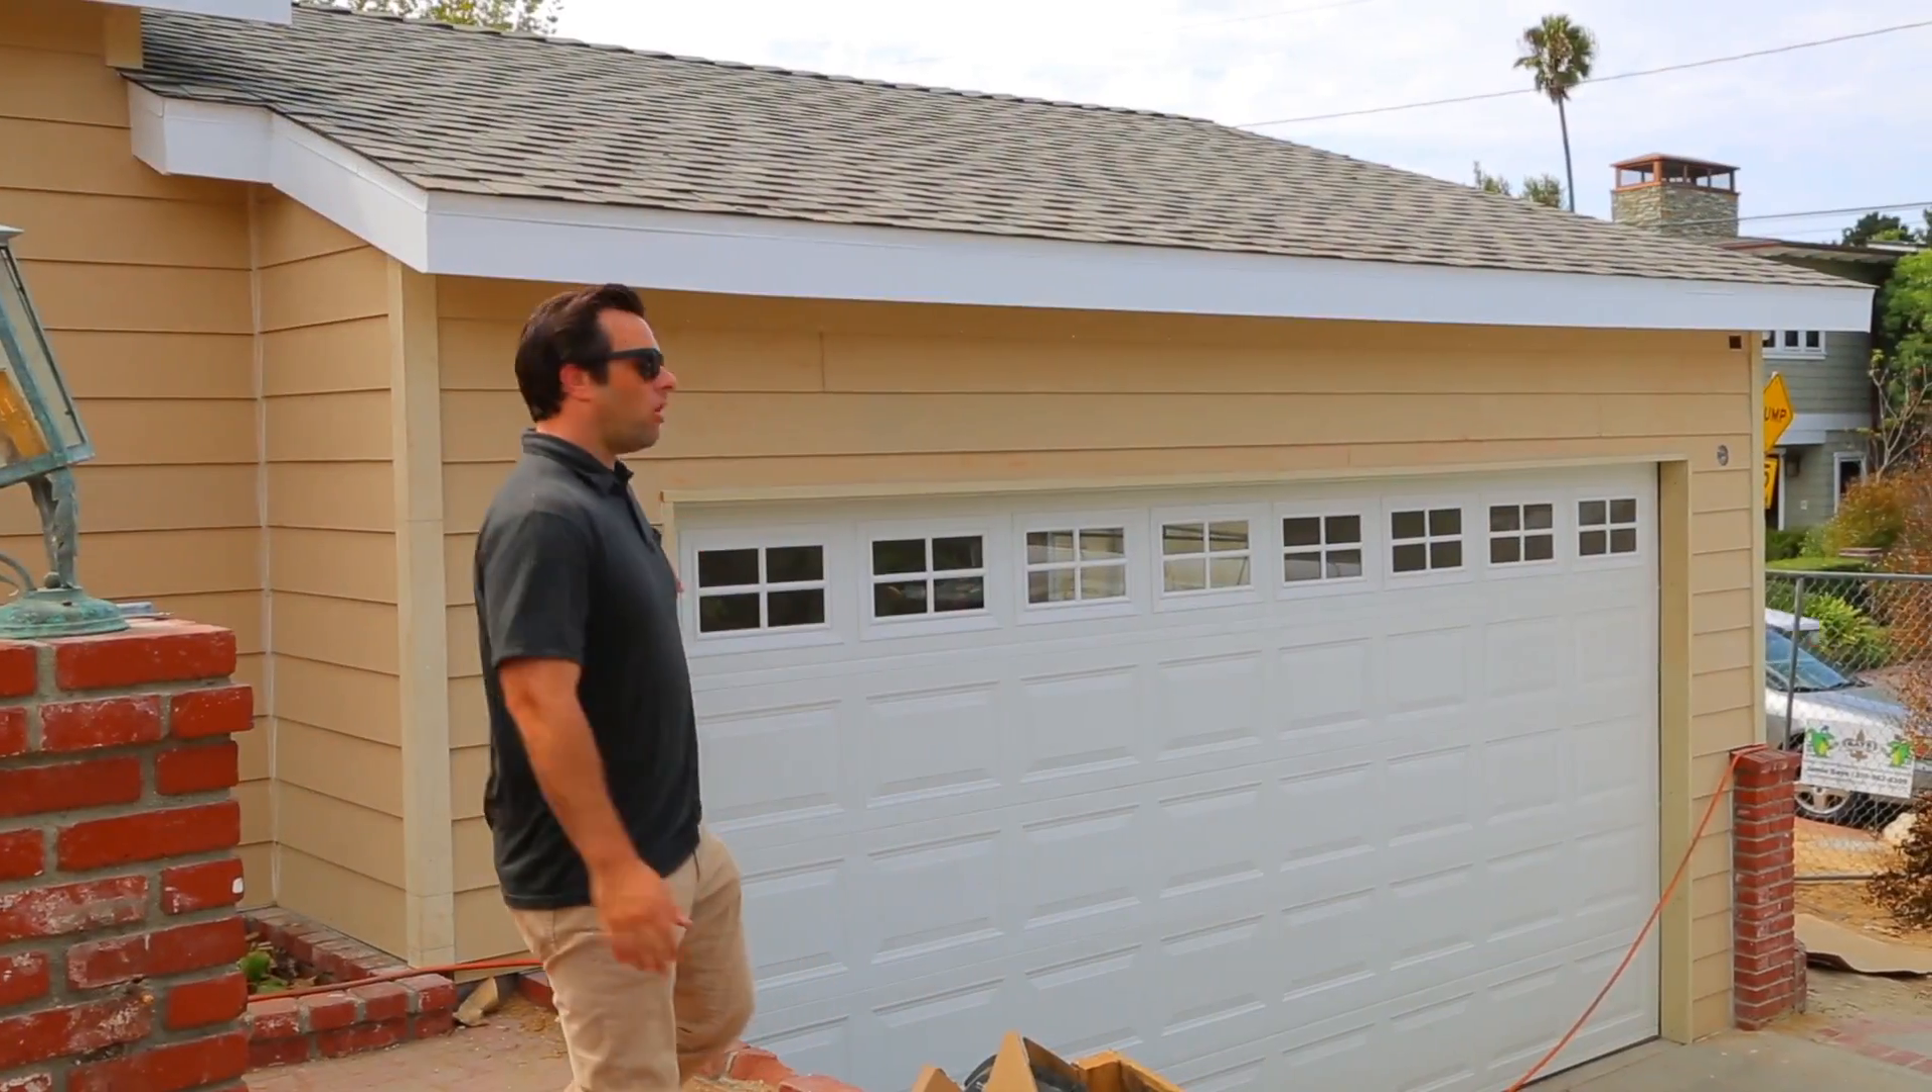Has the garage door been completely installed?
Yes.